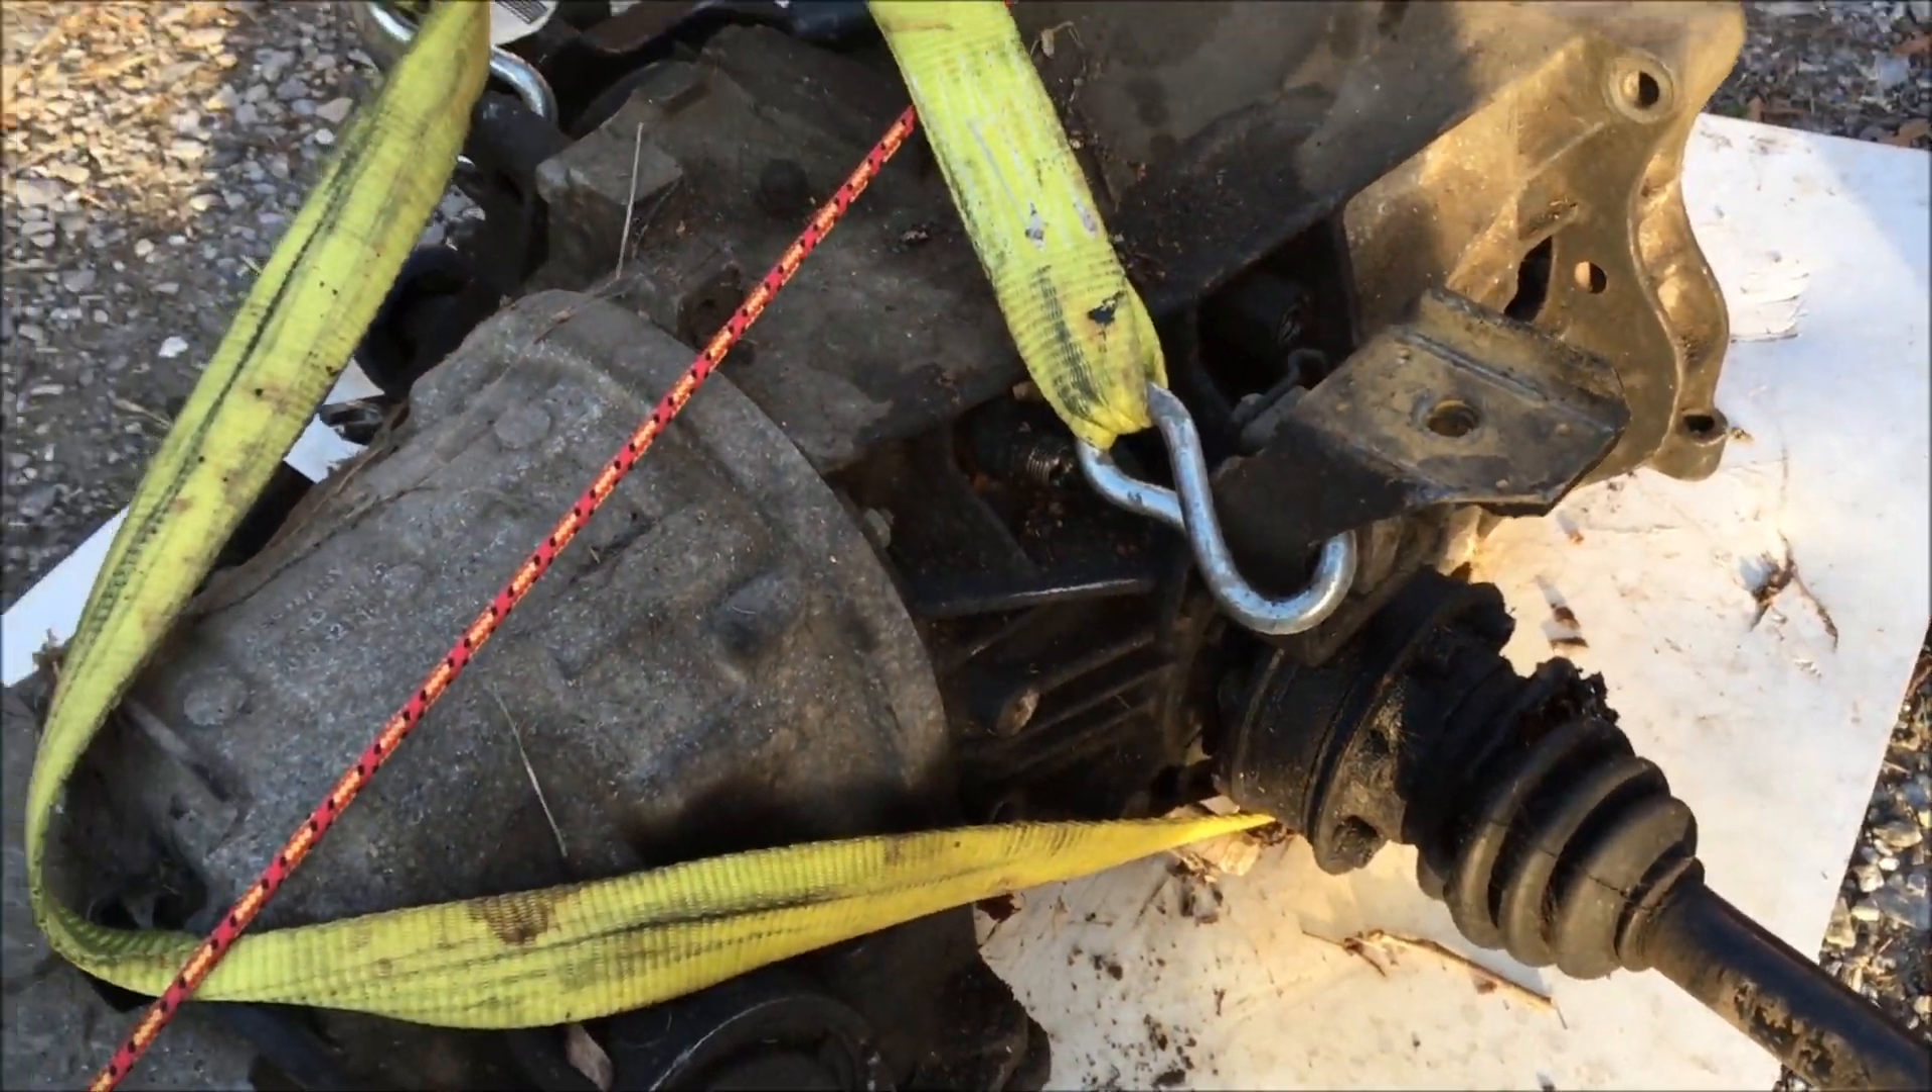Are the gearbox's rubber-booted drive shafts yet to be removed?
Yes.